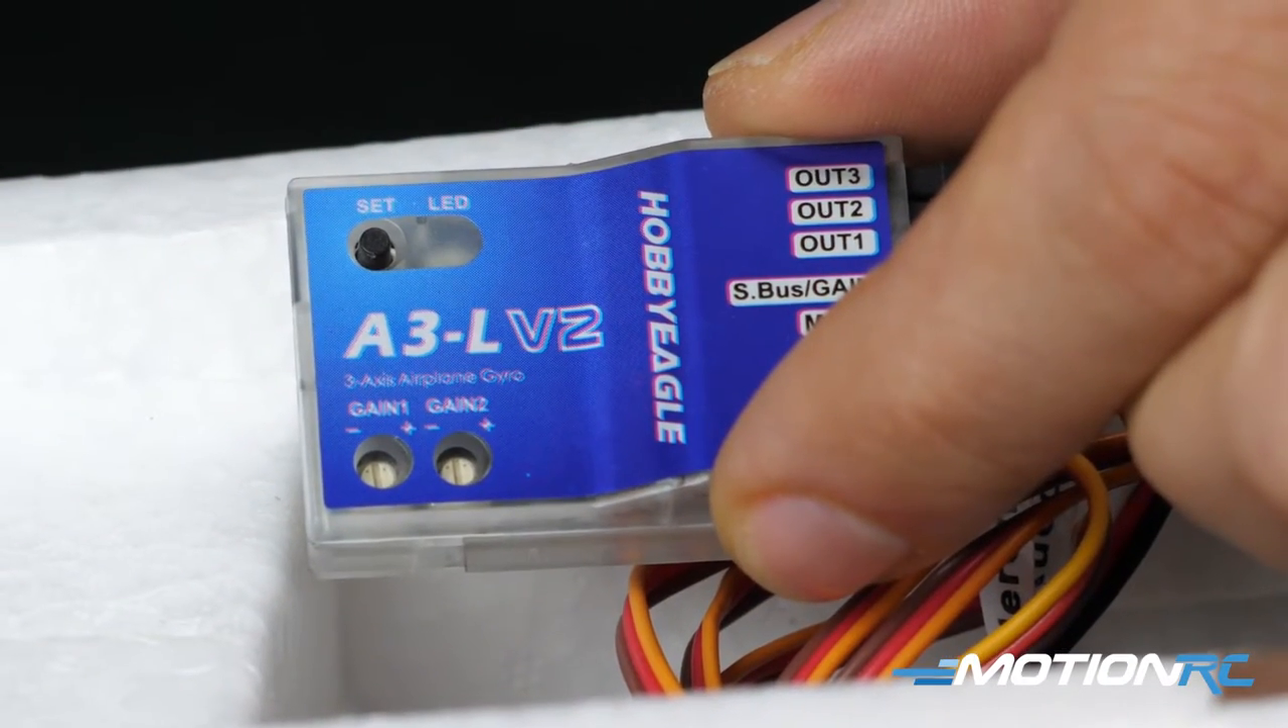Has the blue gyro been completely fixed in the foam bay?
No.